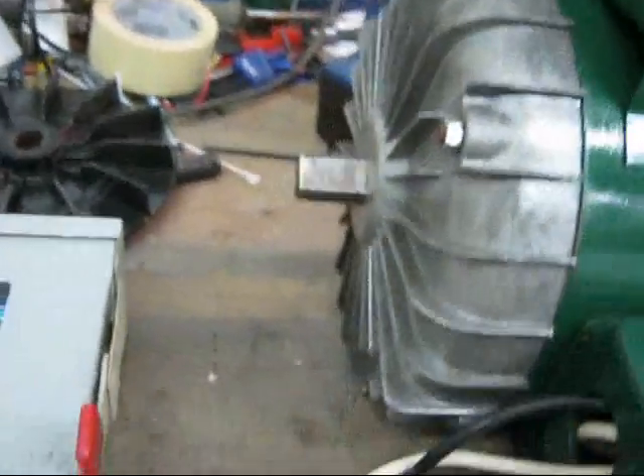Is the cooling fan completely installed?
No.